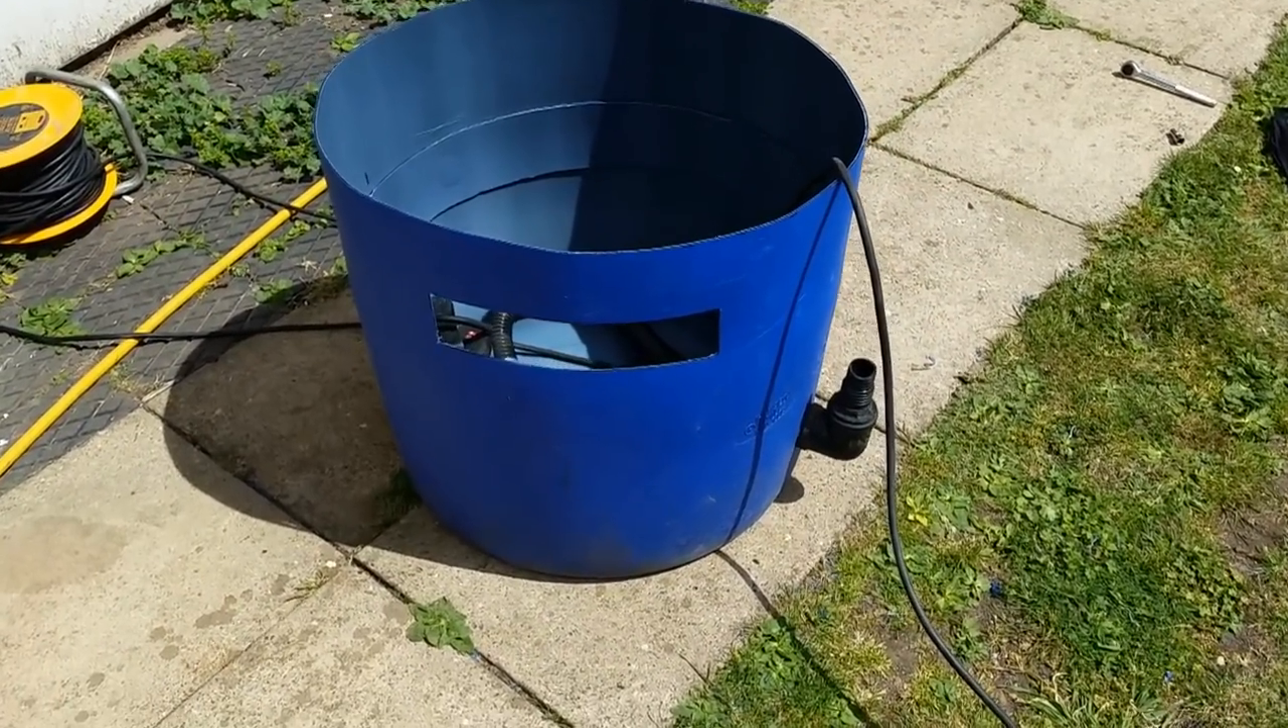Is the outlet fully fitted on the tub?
Yes.